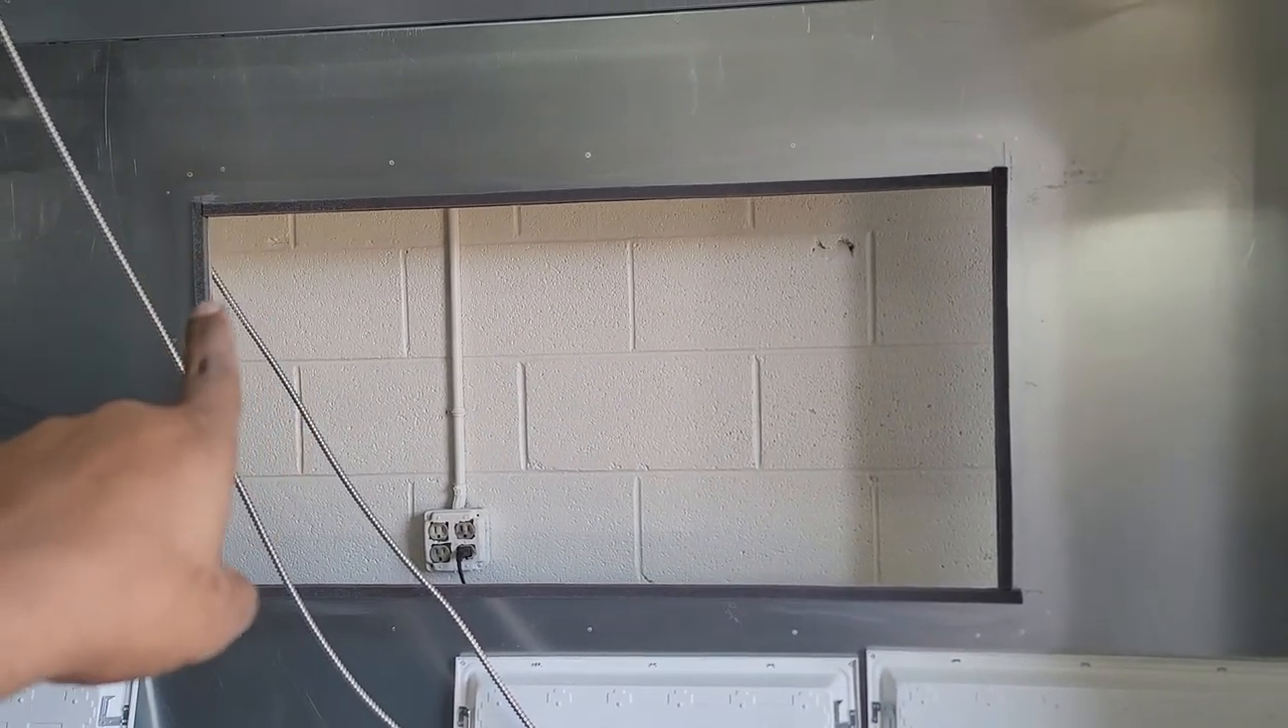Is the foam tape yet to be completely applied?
No.